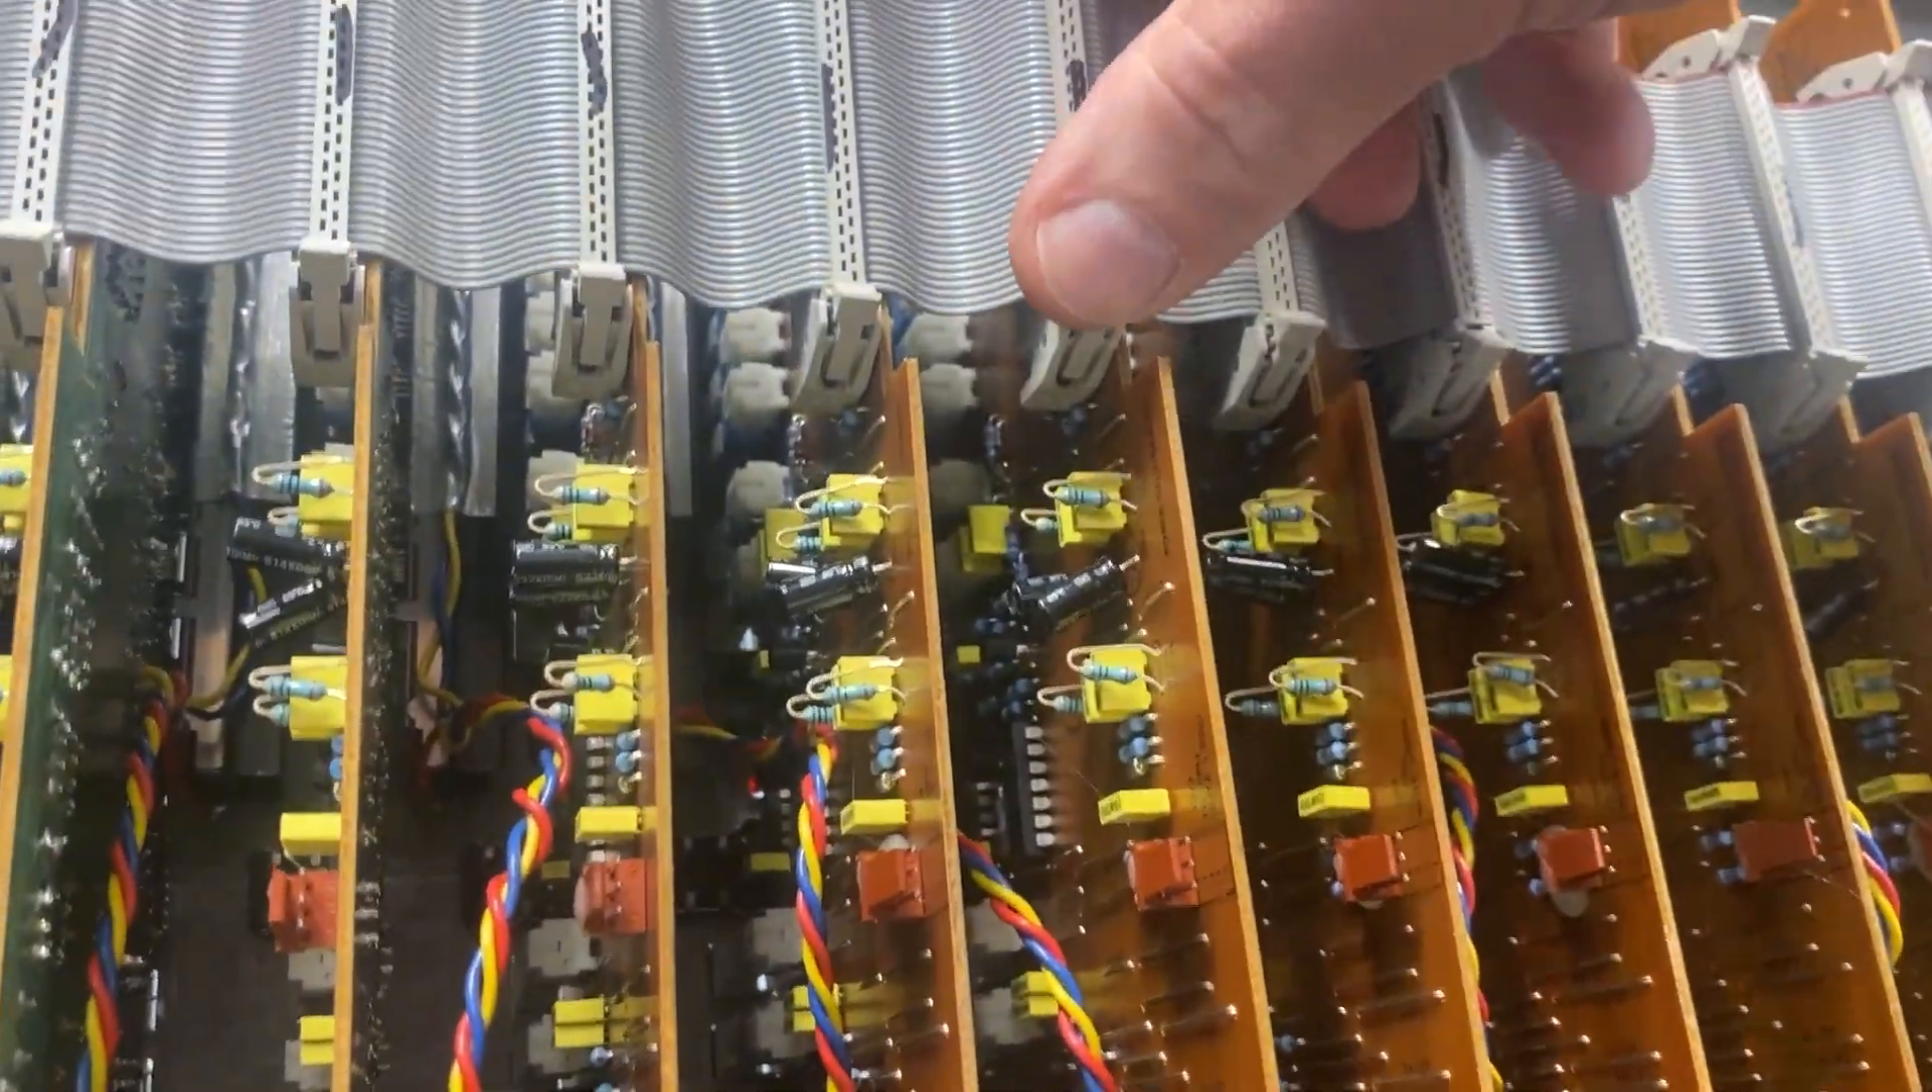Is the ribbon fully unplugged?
No.